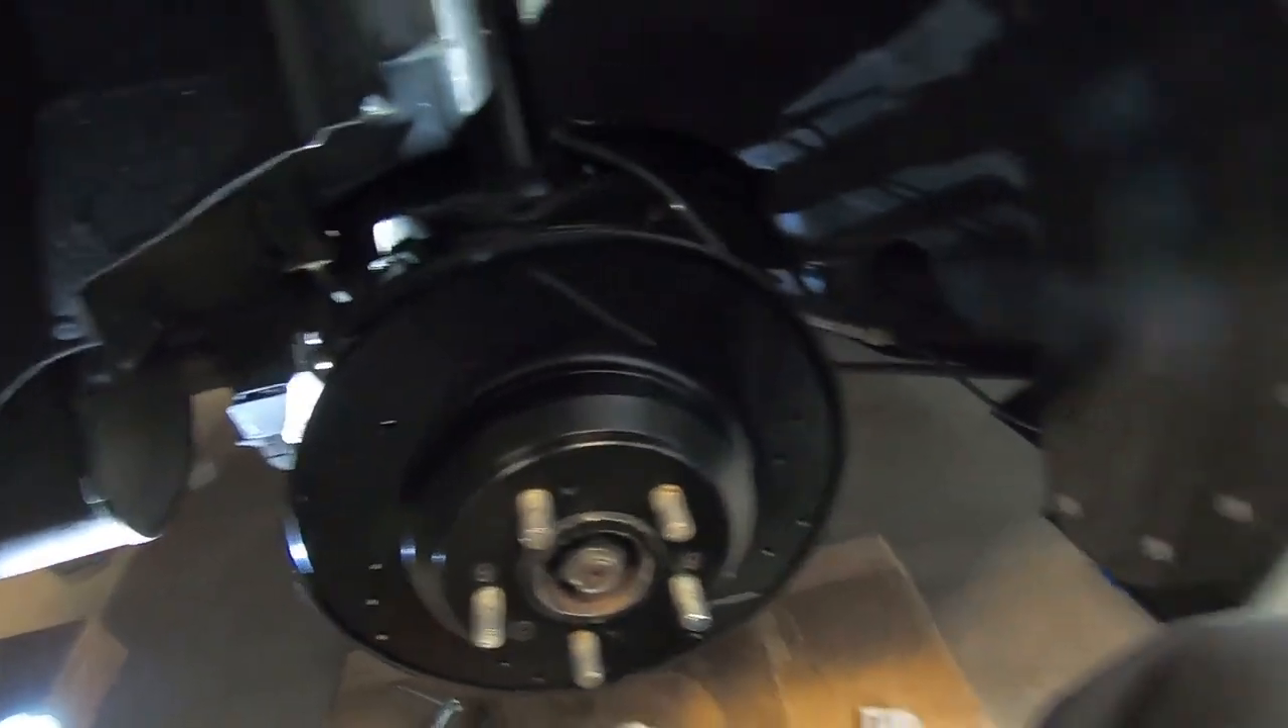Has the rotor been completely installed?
Yes.